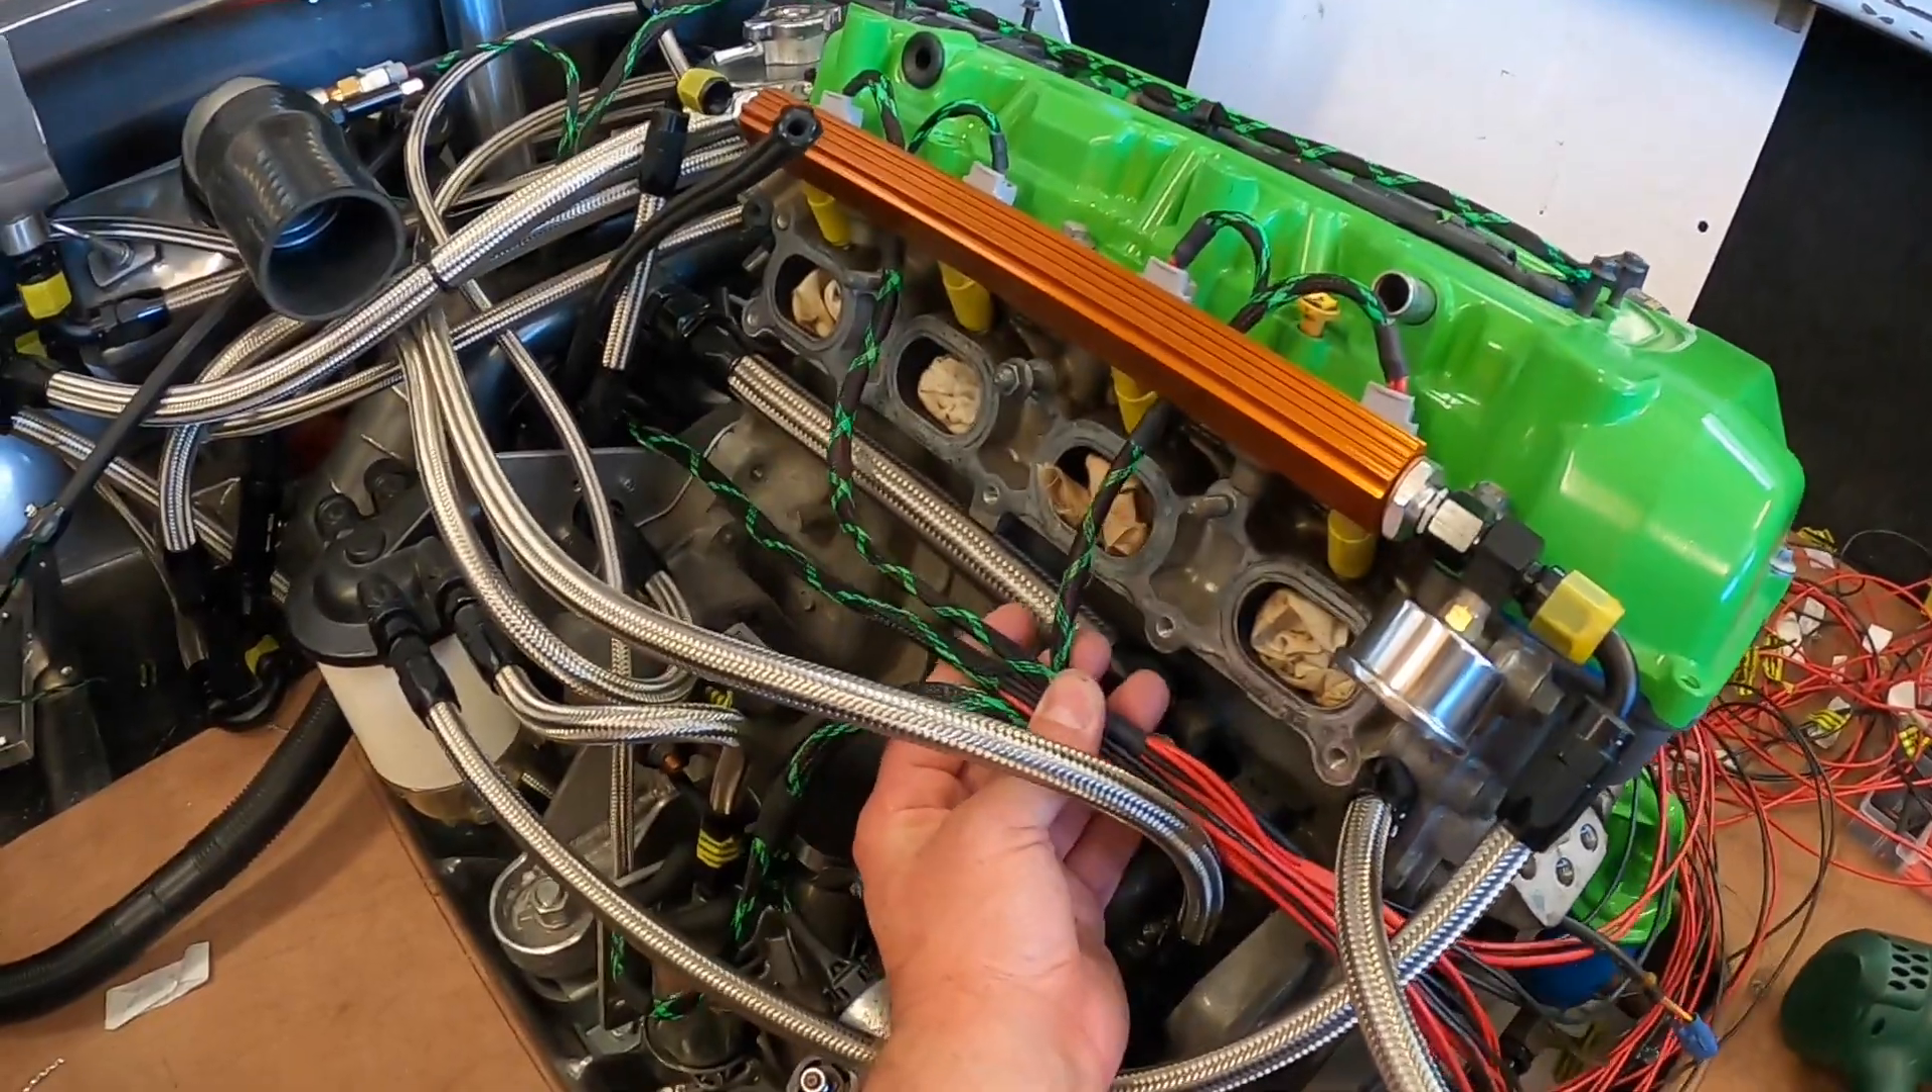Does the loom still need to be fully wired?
Yes.